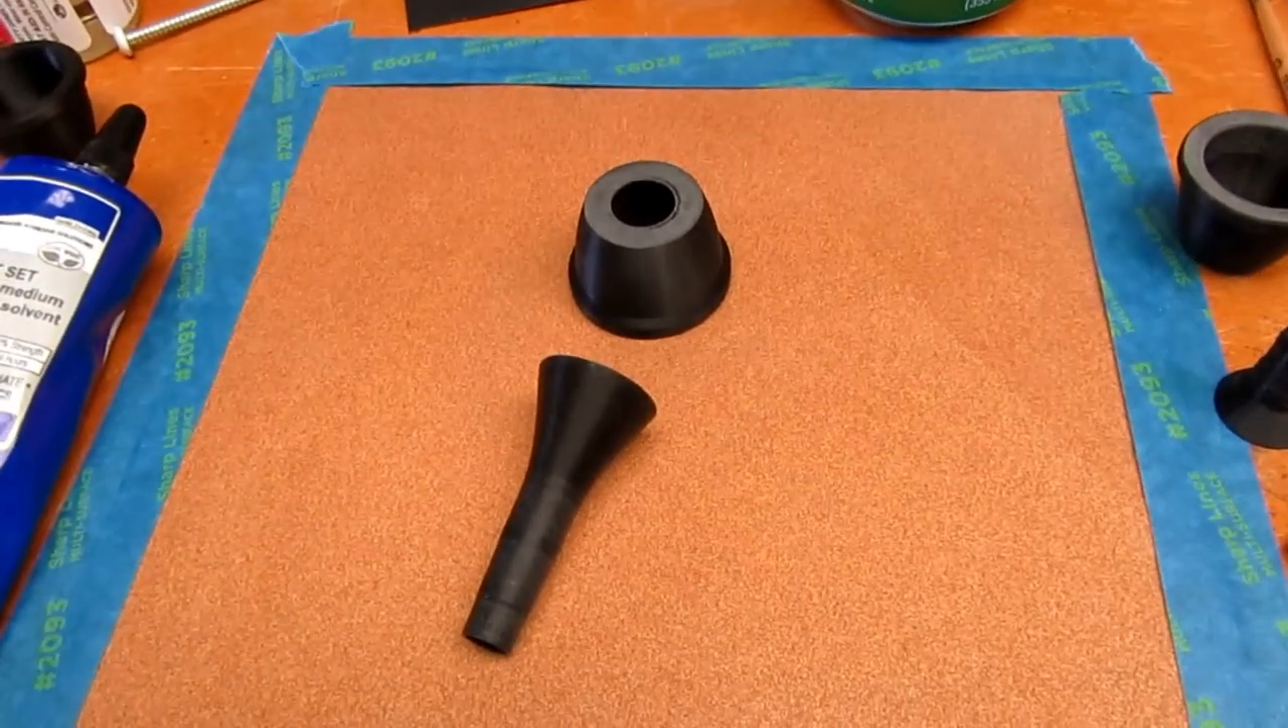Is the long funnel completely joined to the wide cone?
No.